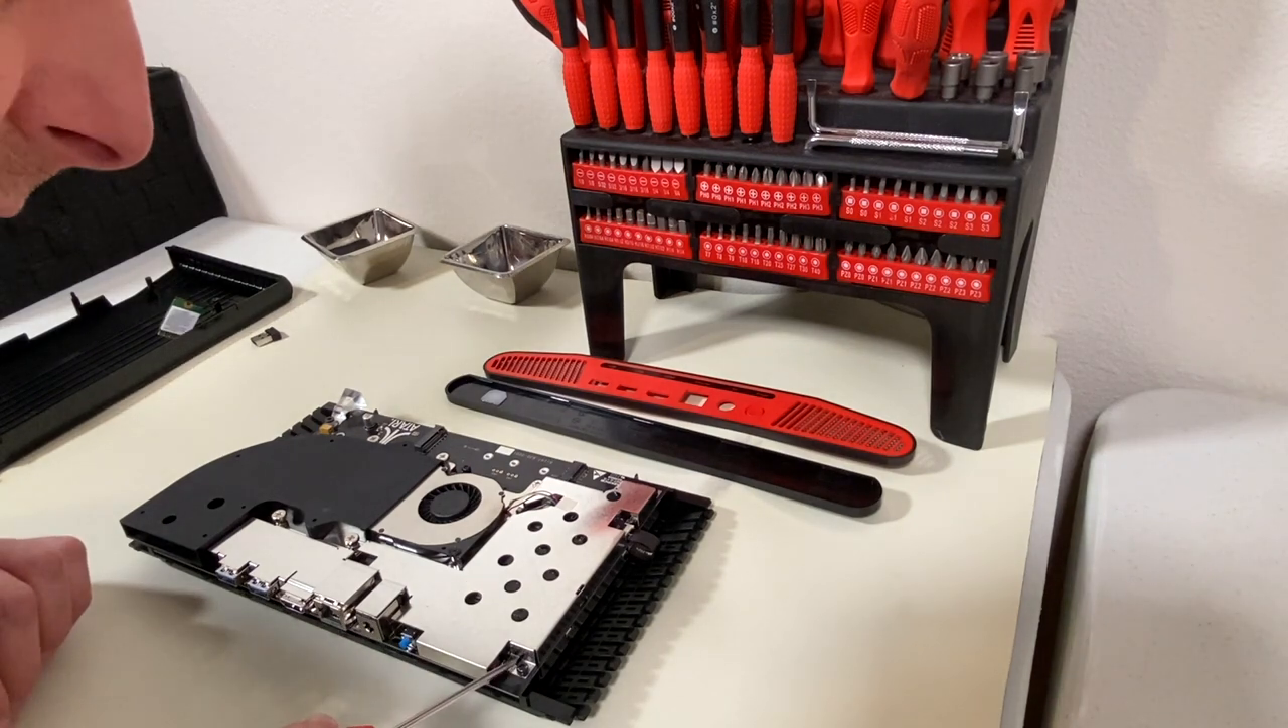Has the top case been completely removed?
Yes.